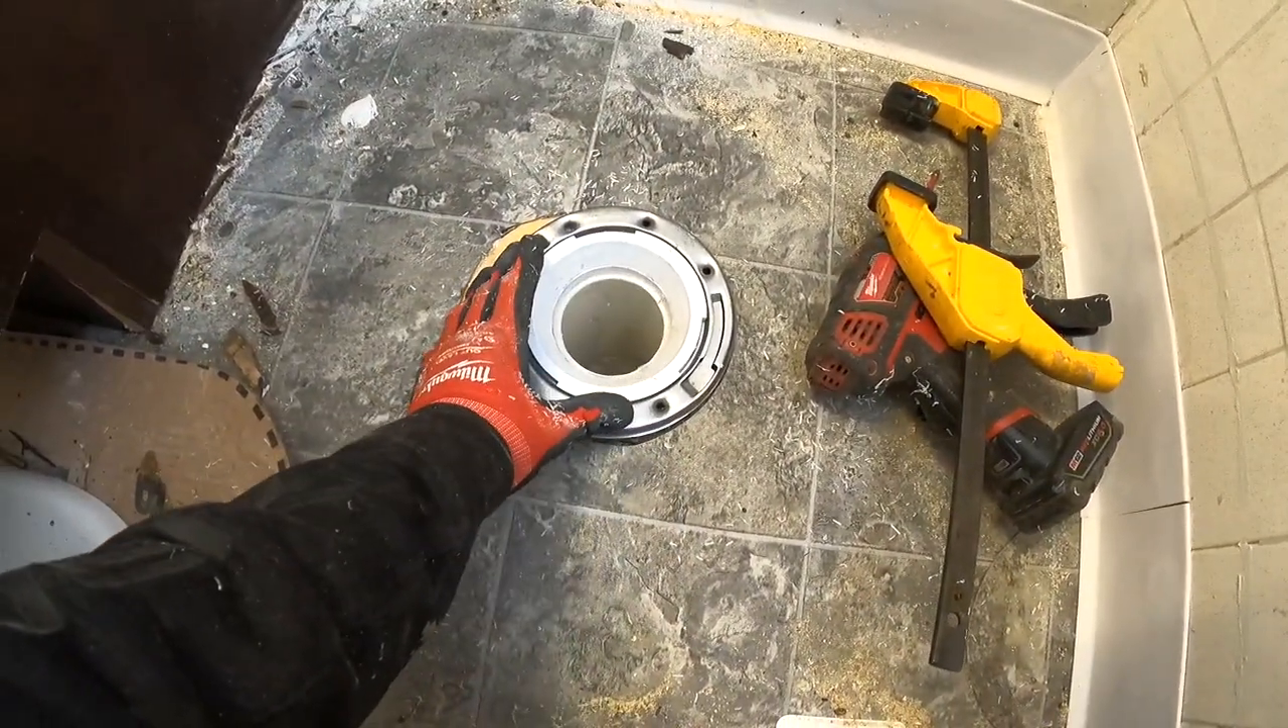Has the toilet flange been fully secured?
No.